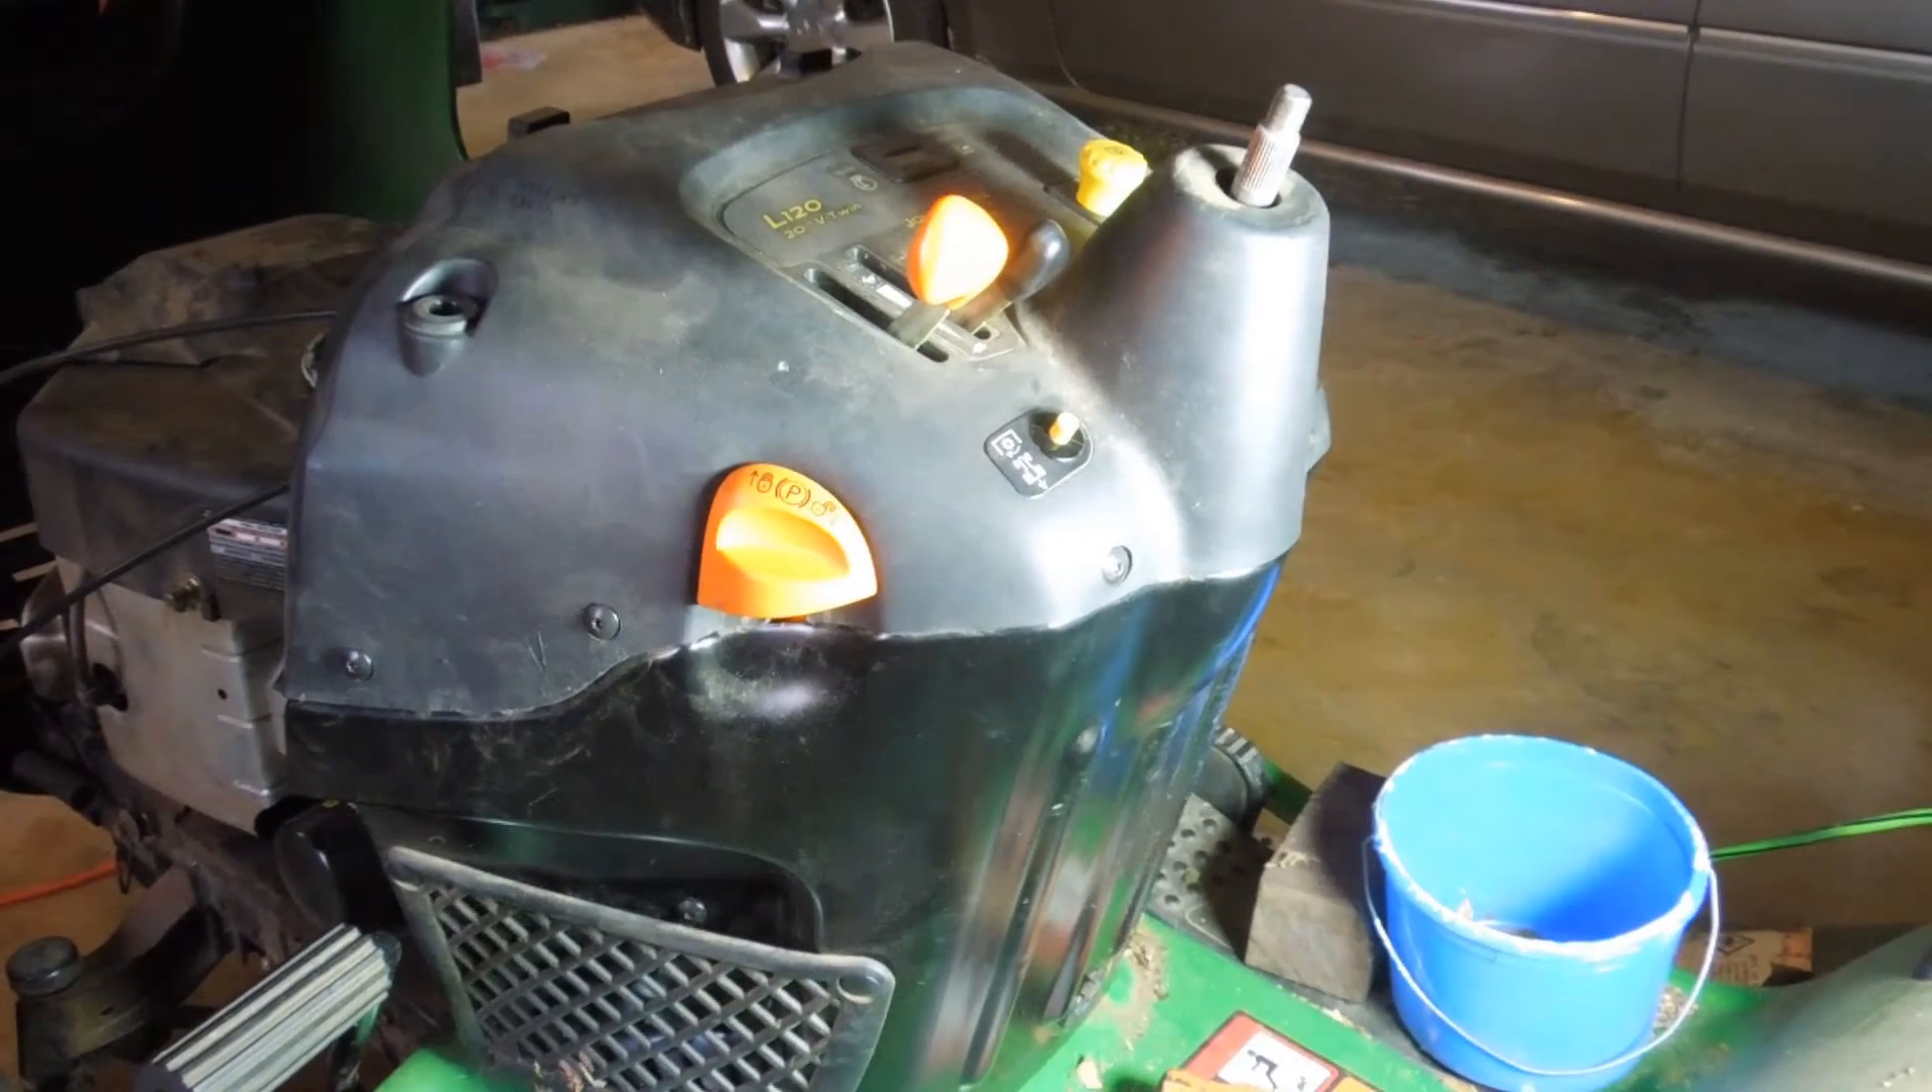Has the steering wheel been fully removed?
Yes.